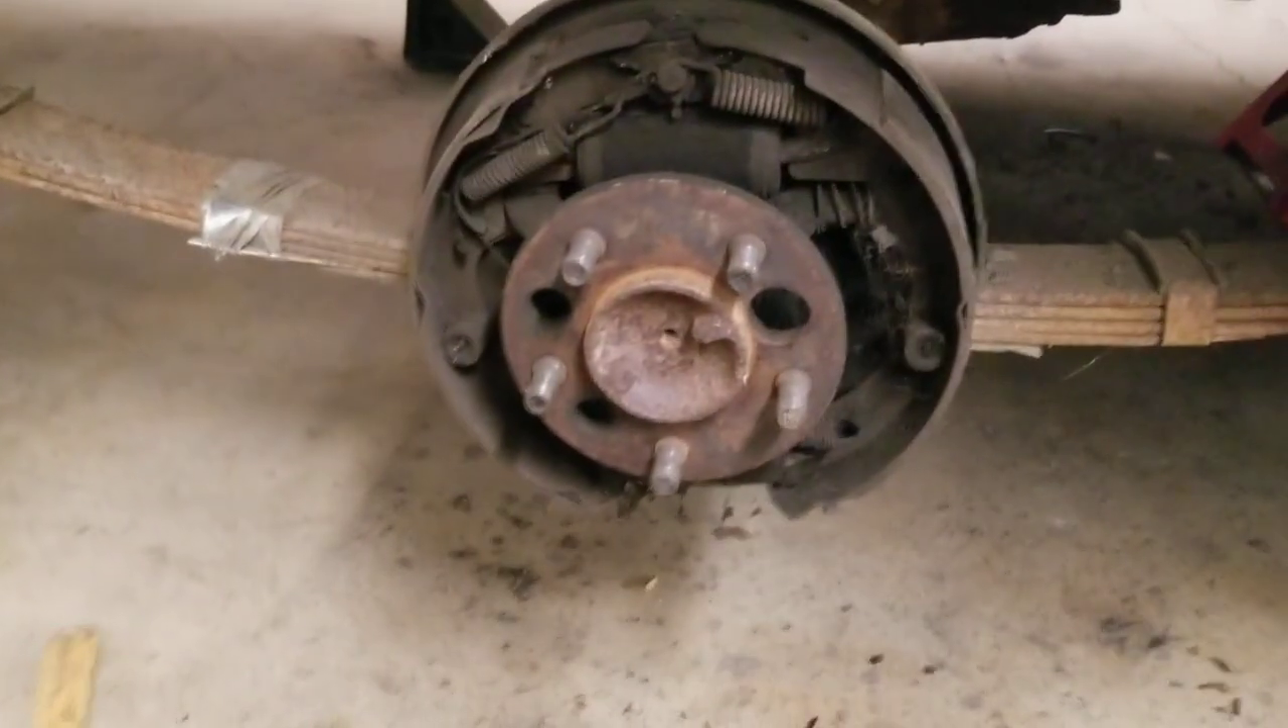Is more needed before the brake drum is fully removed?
No.